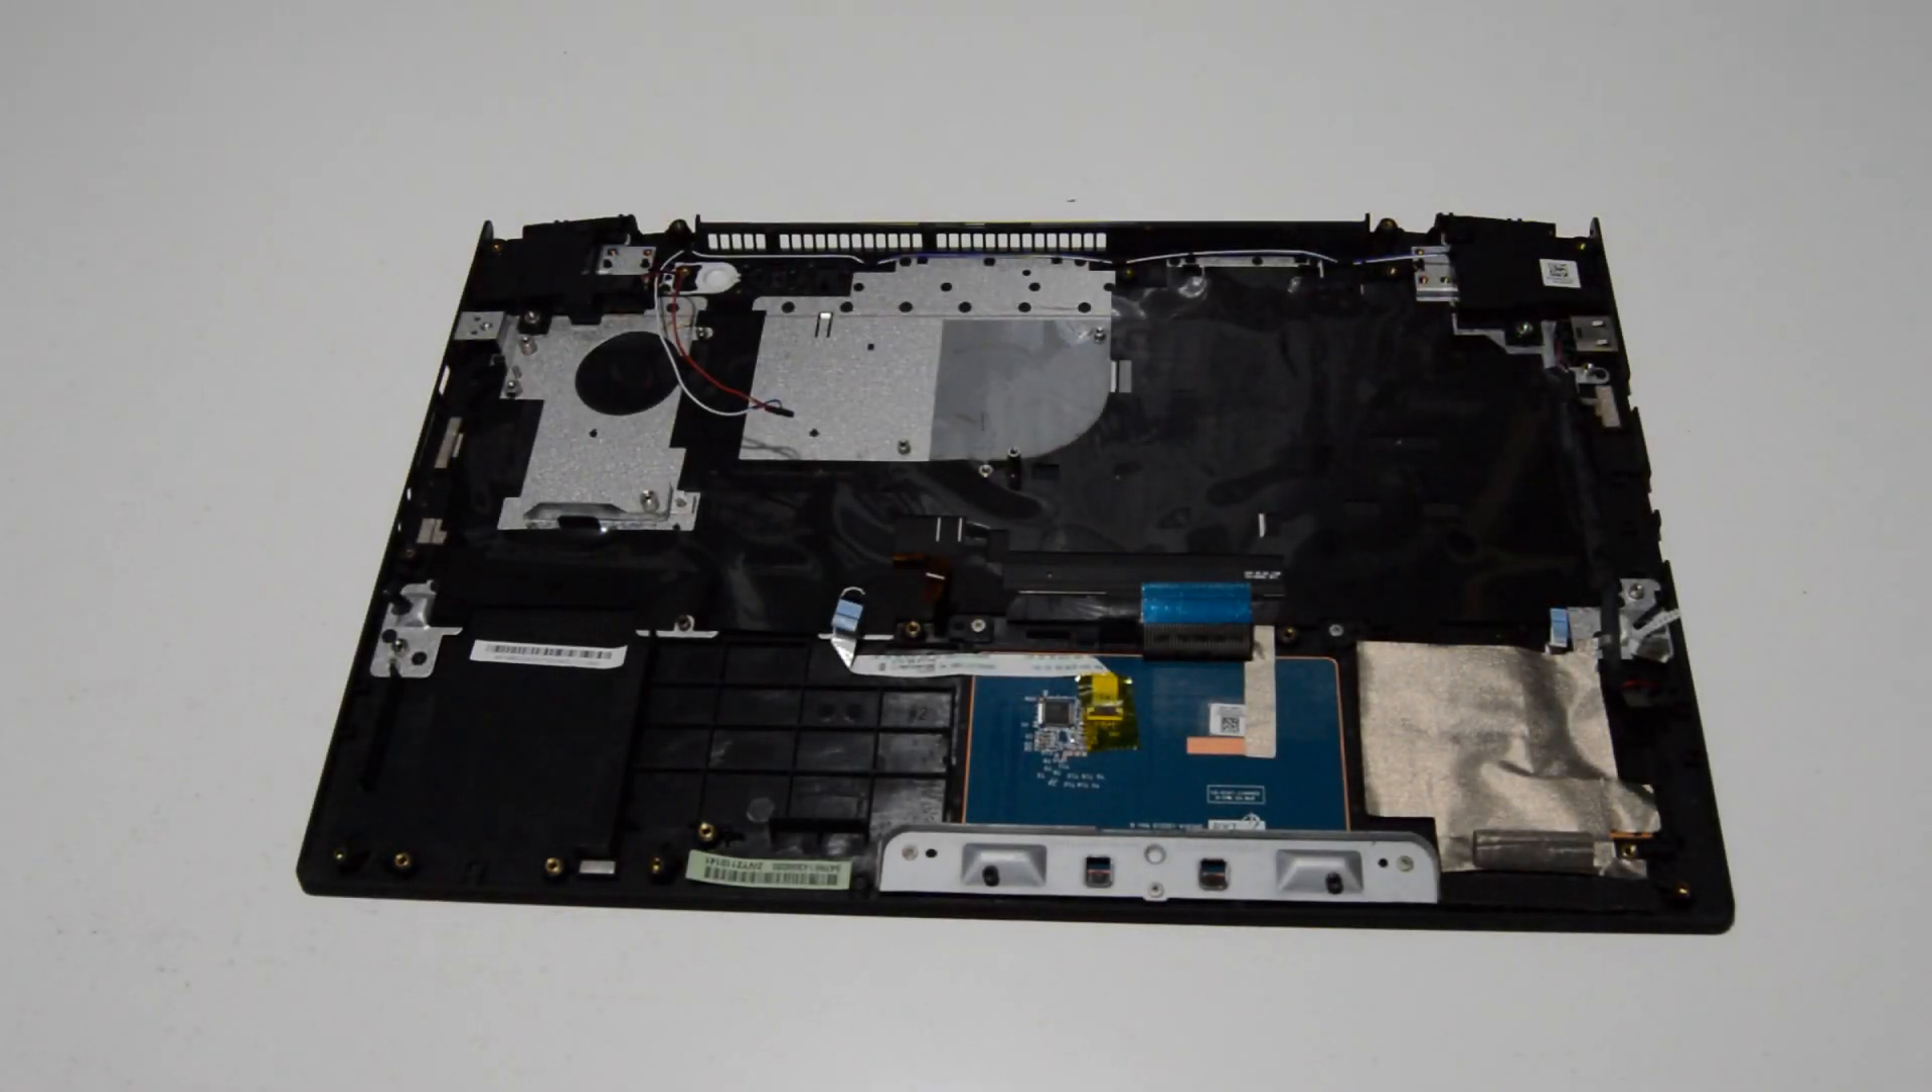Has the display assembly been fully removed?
Yes.